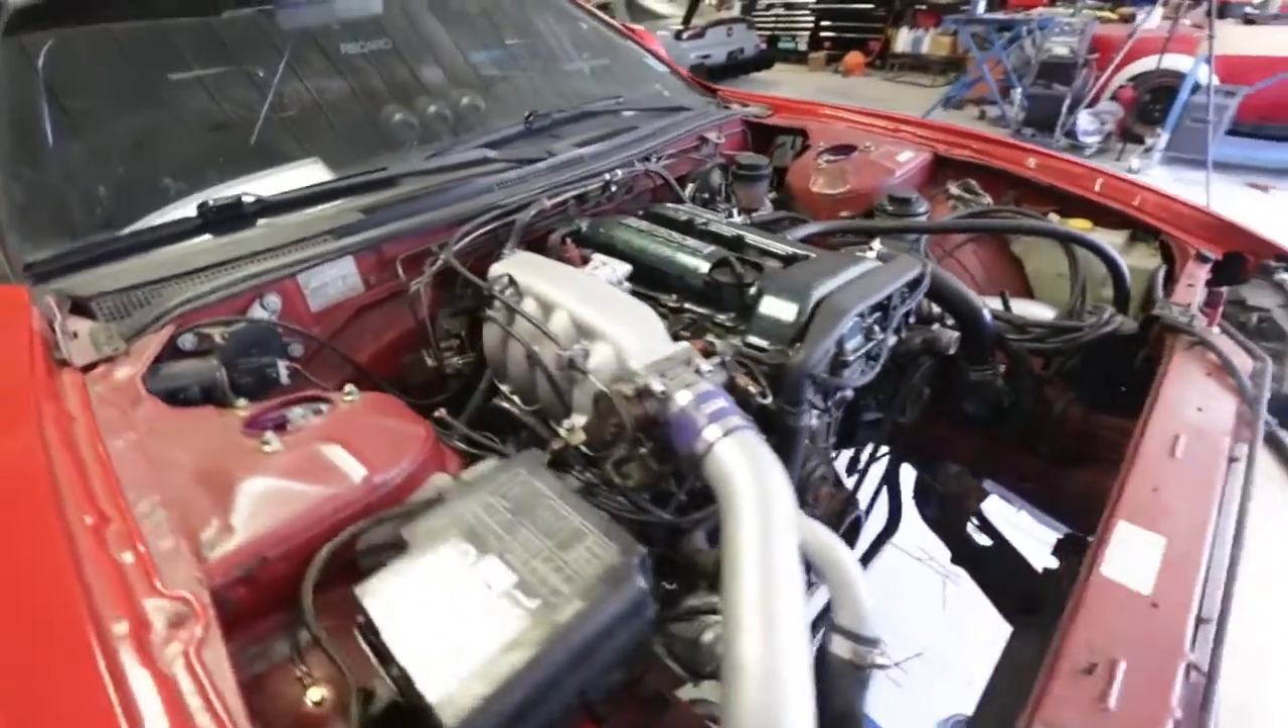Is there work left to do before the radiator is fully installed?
Yes.